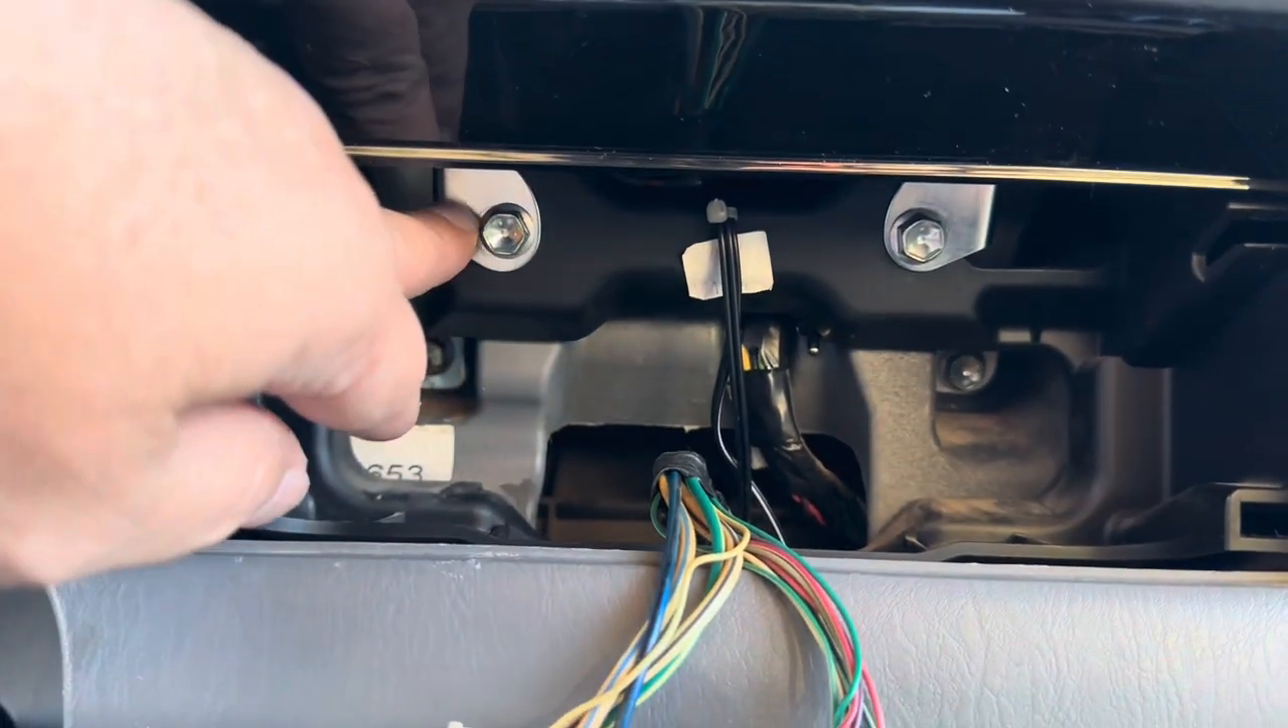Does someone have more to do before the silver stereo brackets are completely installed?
No.